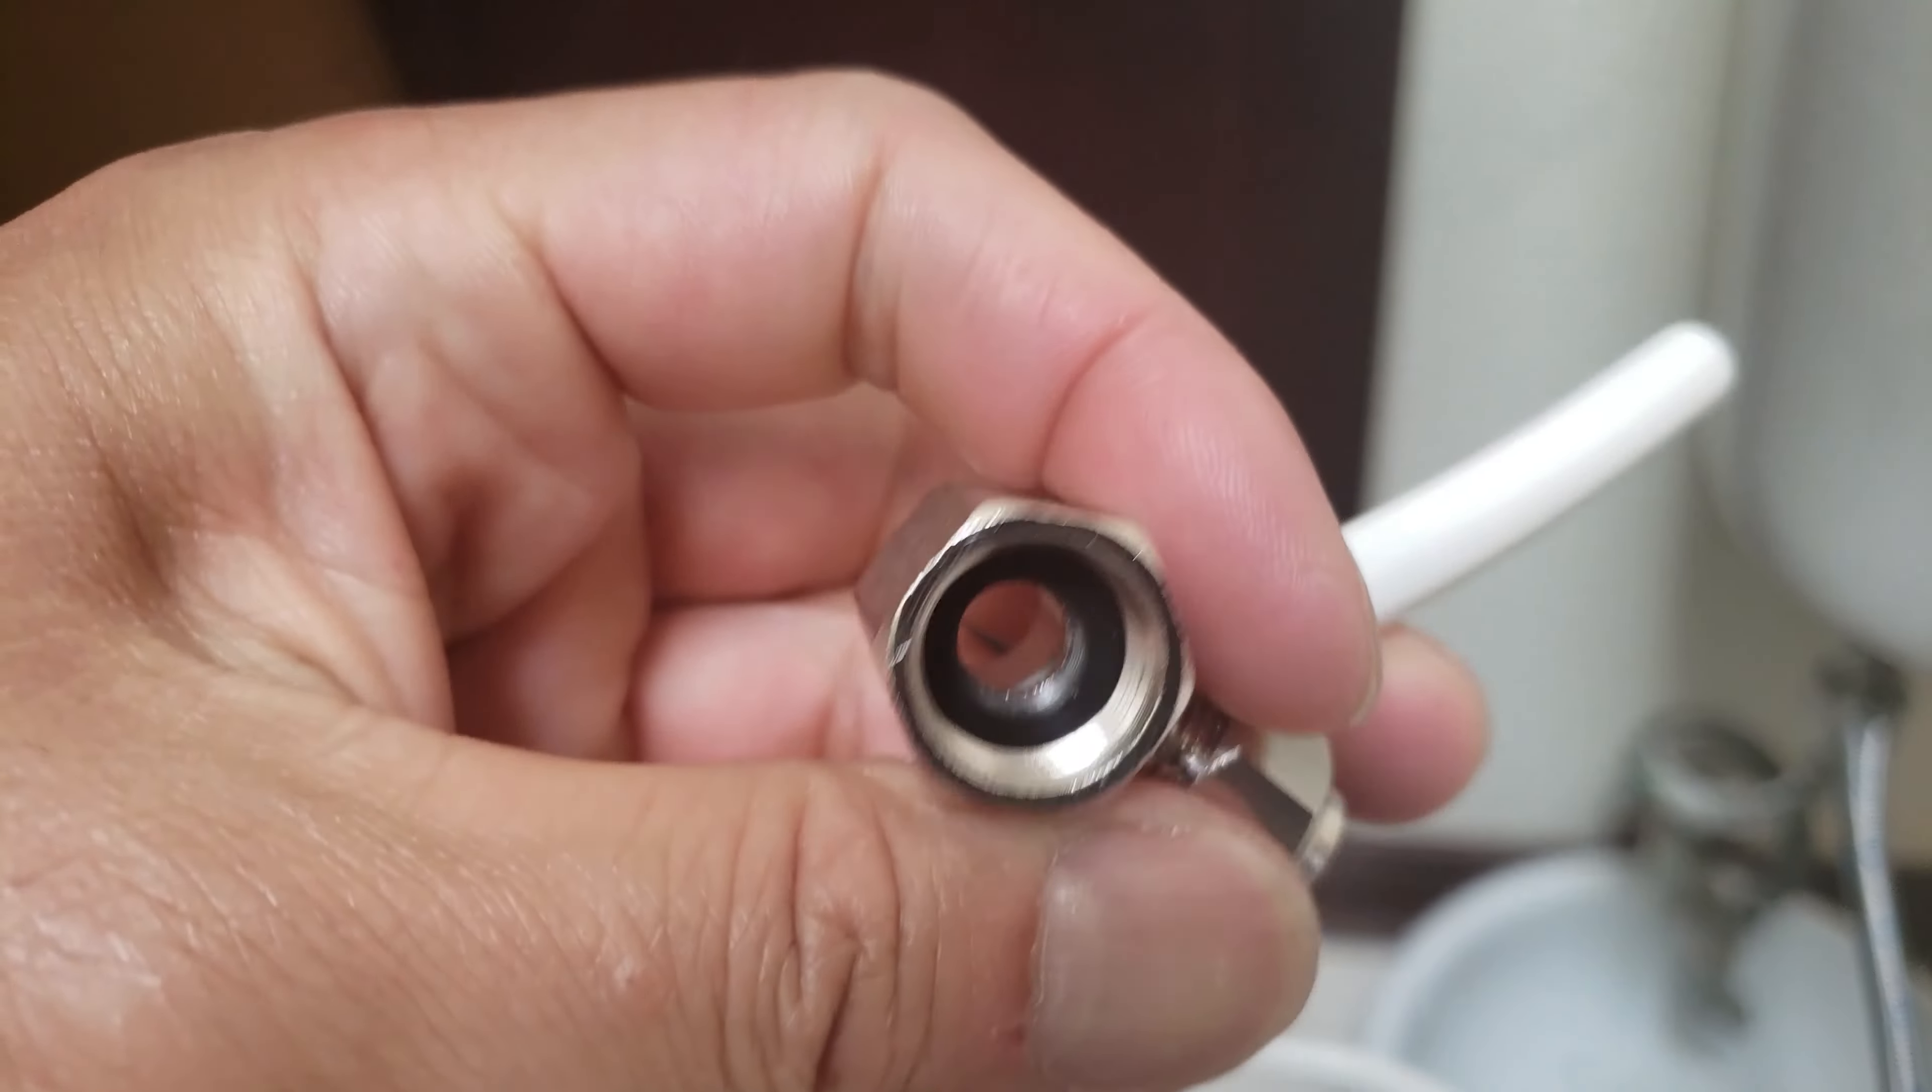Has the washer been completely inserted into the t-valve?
Yes.